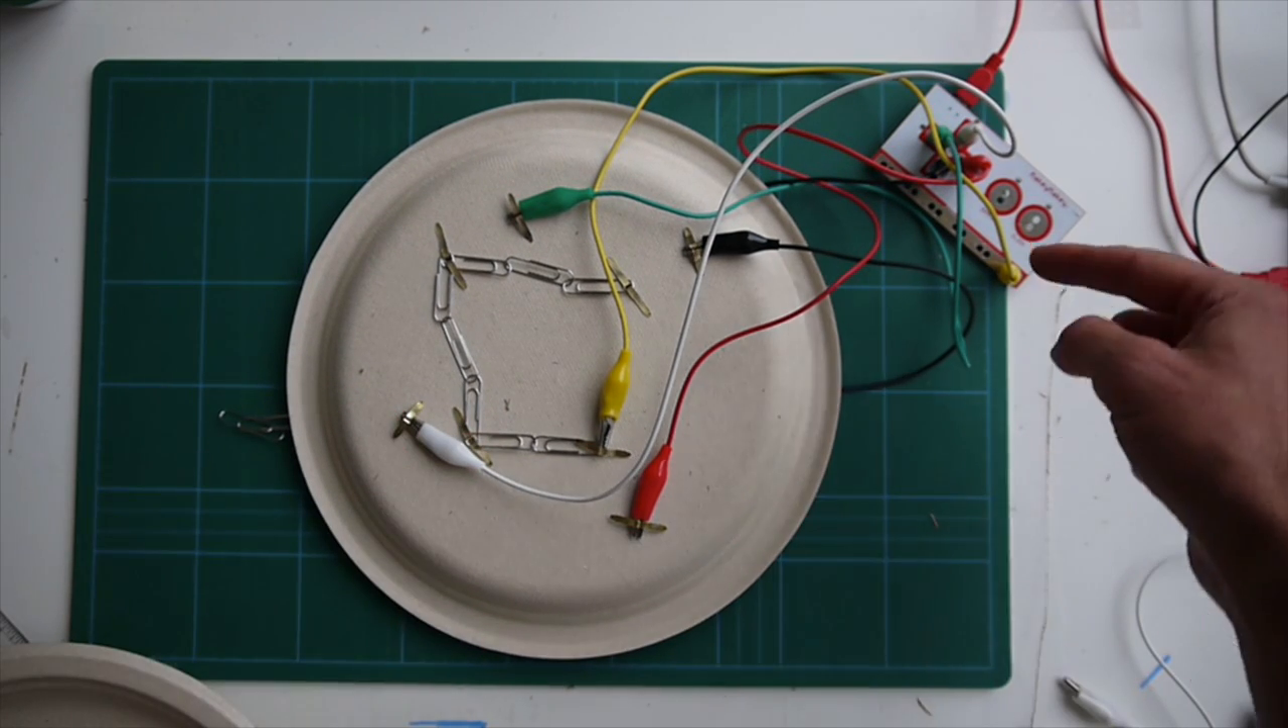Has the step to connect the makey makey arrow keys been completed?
Yes.